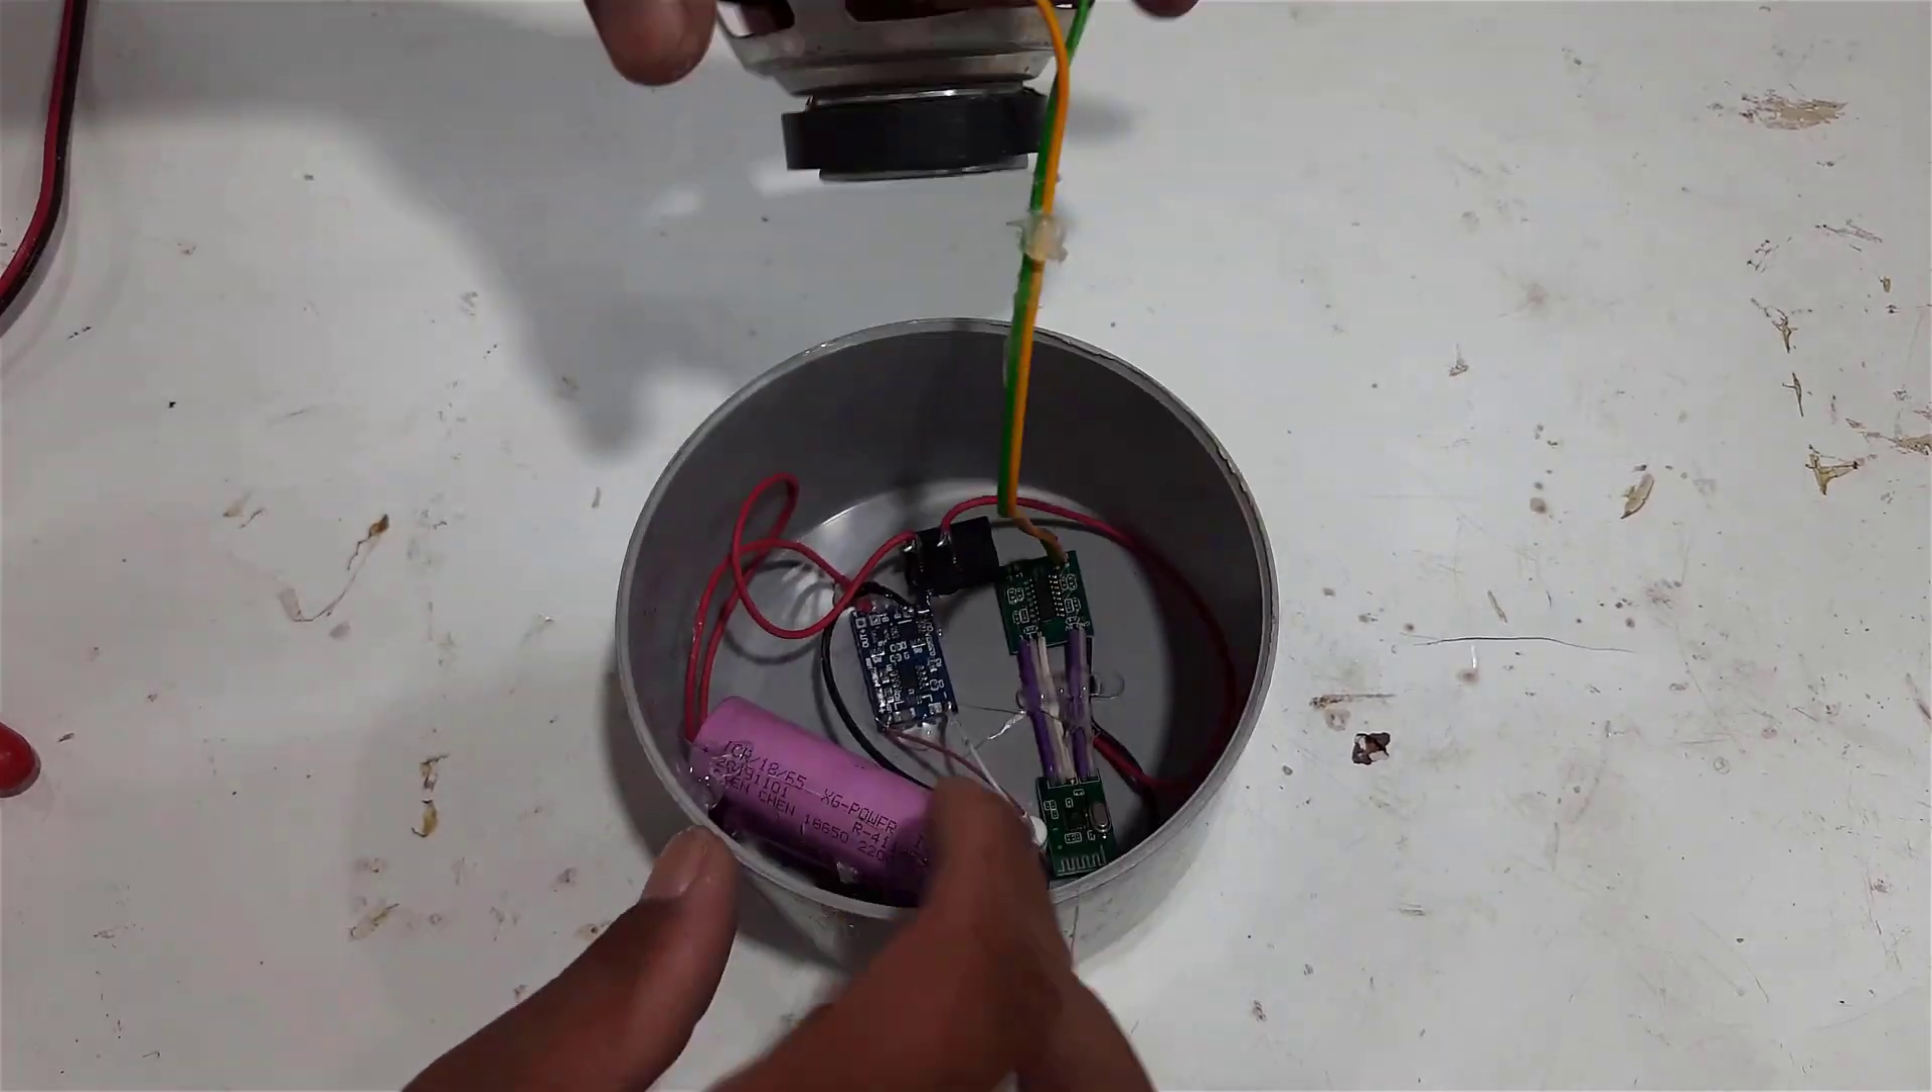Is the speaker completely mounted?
No.